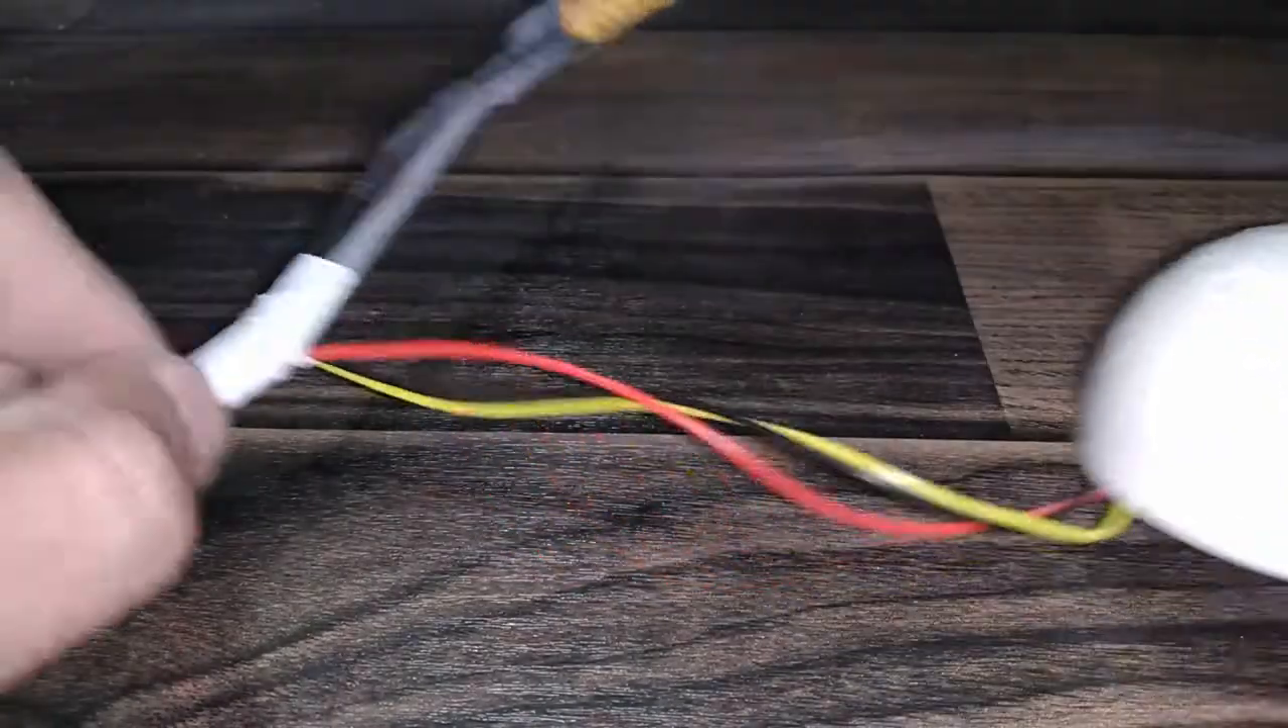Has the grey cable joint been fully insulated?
Yes.